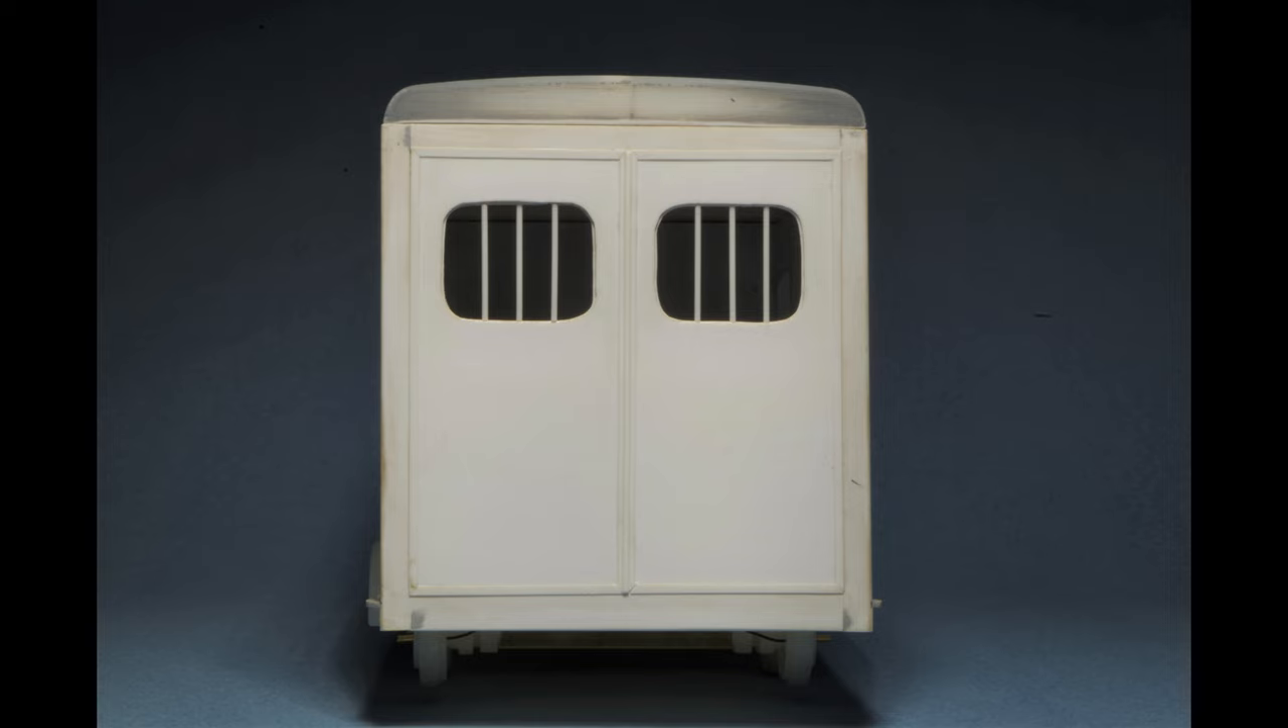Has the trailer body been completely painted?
No.